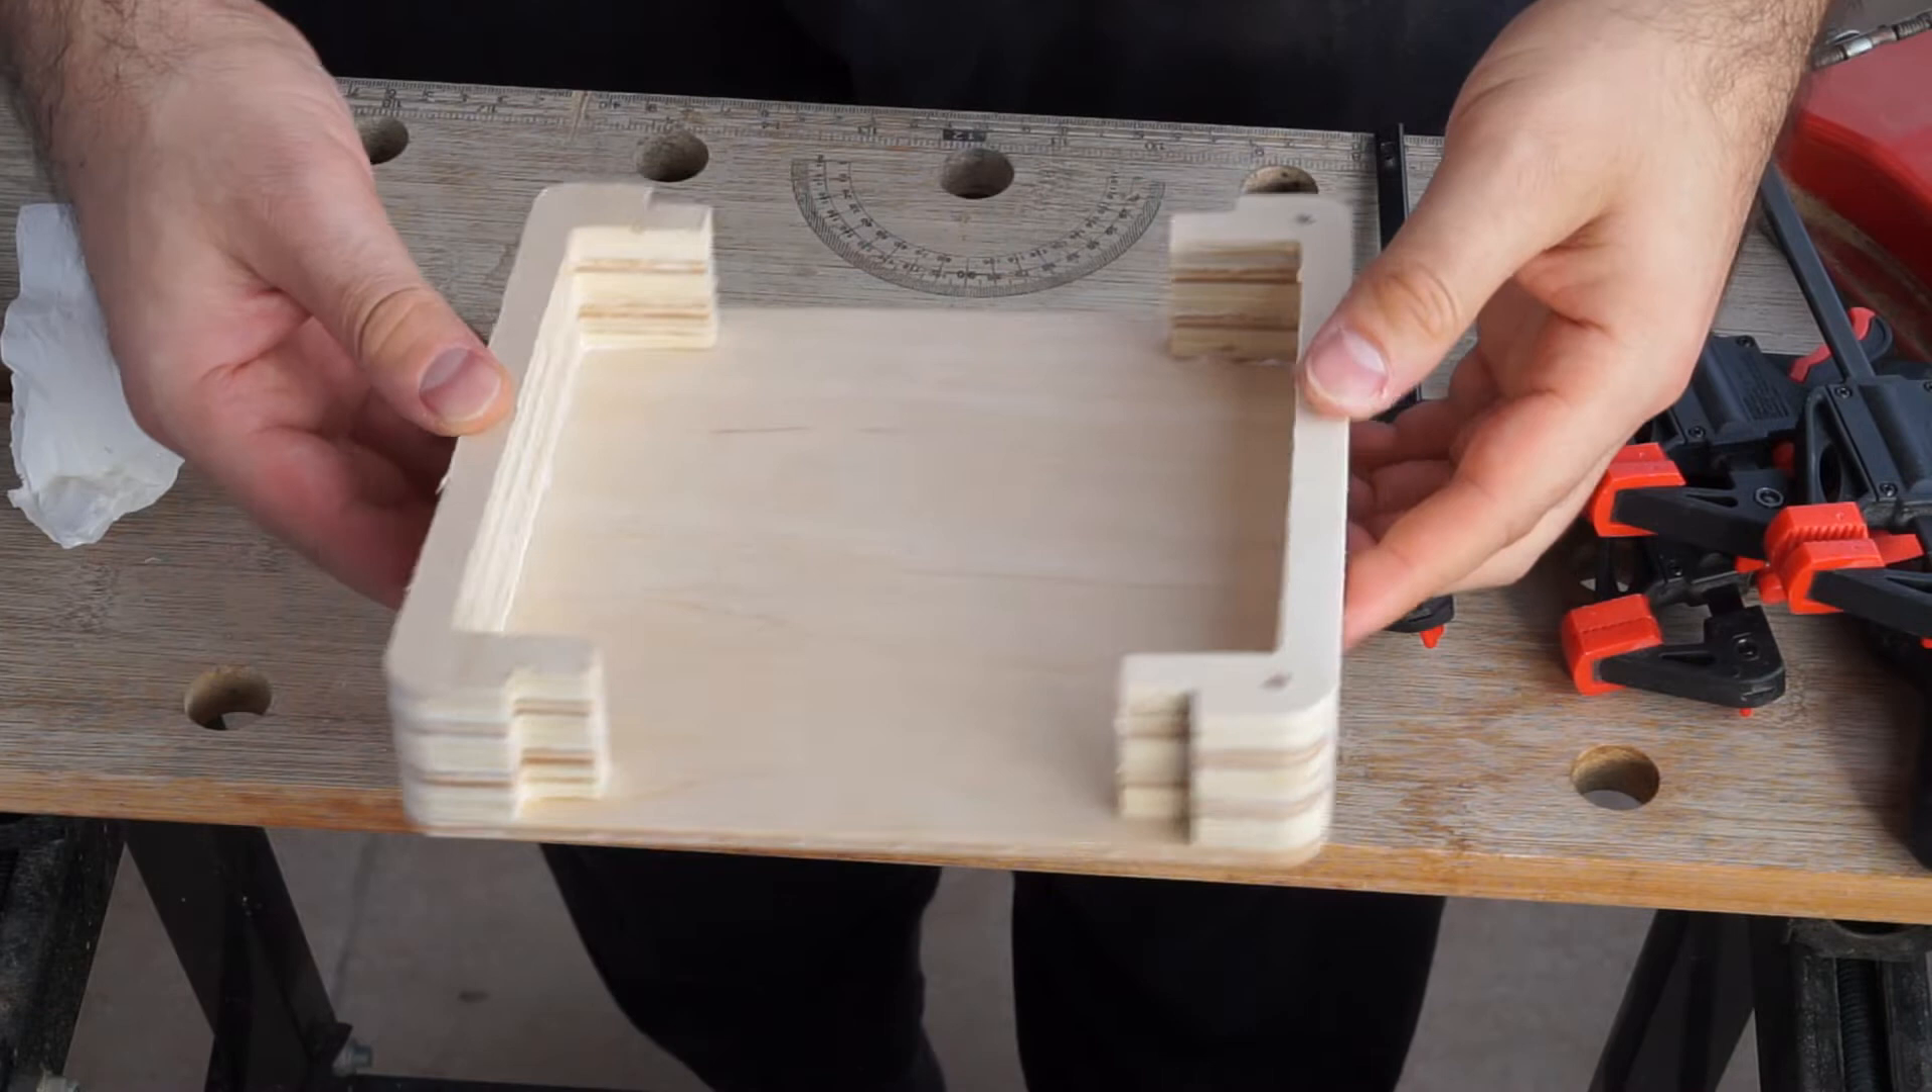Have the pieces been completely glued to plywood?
Yes.